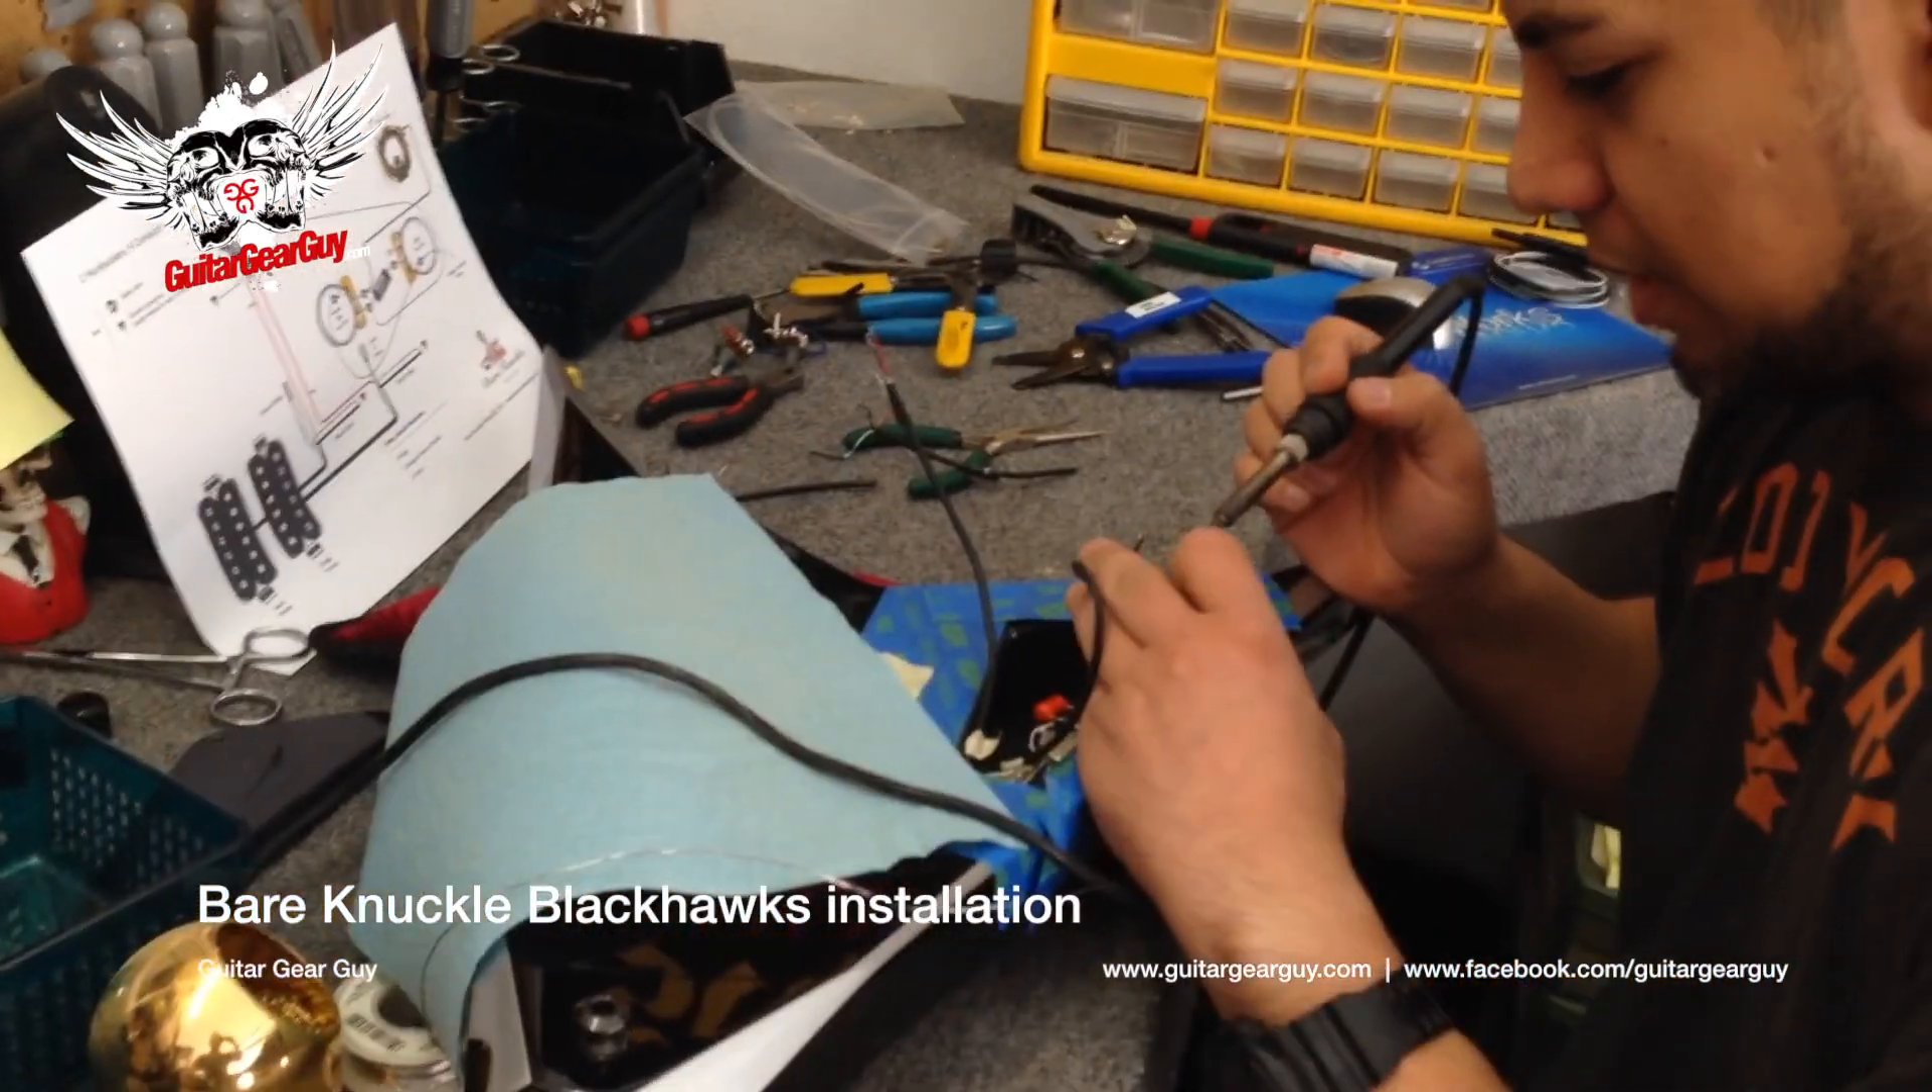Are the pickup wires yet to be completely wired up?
Yes.